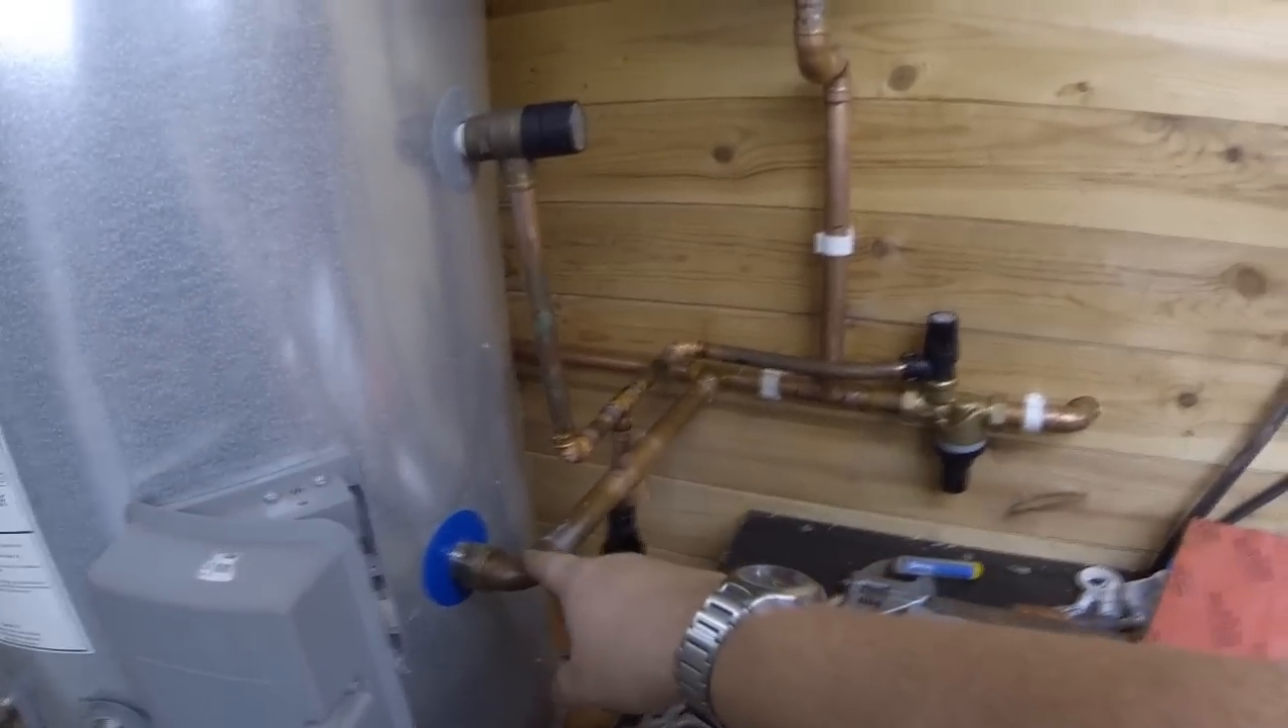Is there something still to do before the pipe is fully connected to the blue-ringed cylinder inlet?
No.